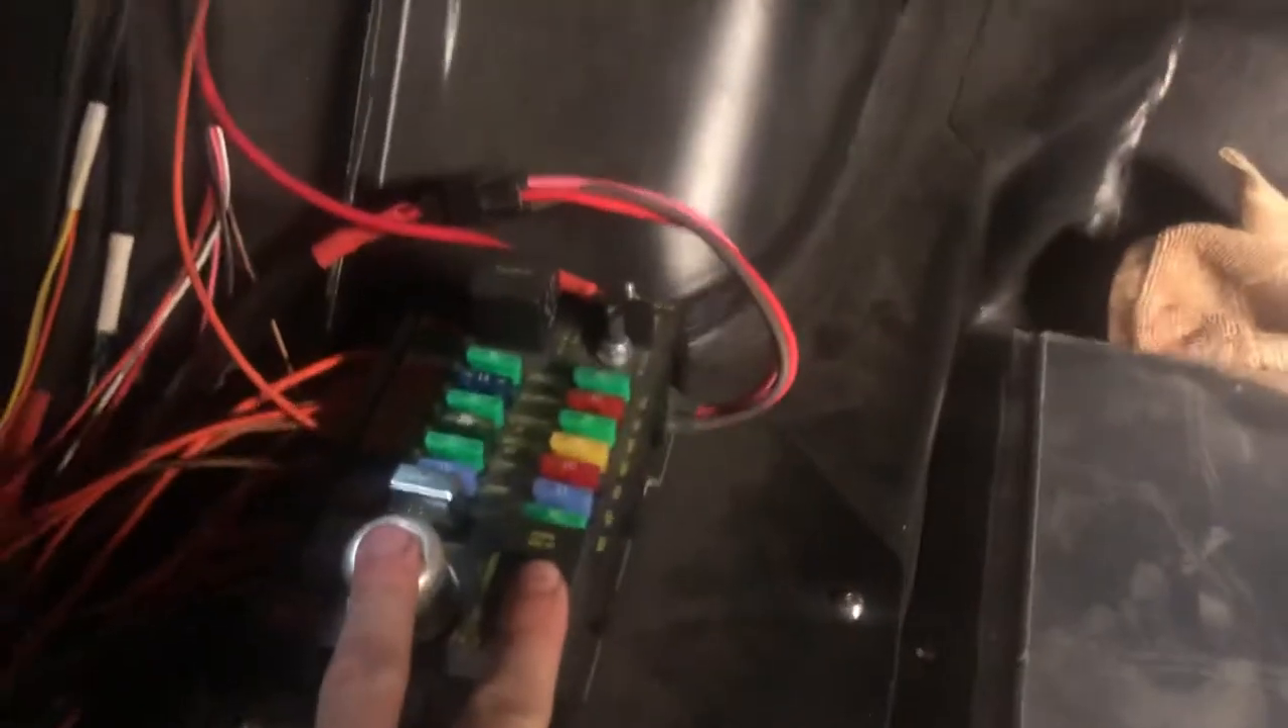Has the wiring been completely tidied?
No.